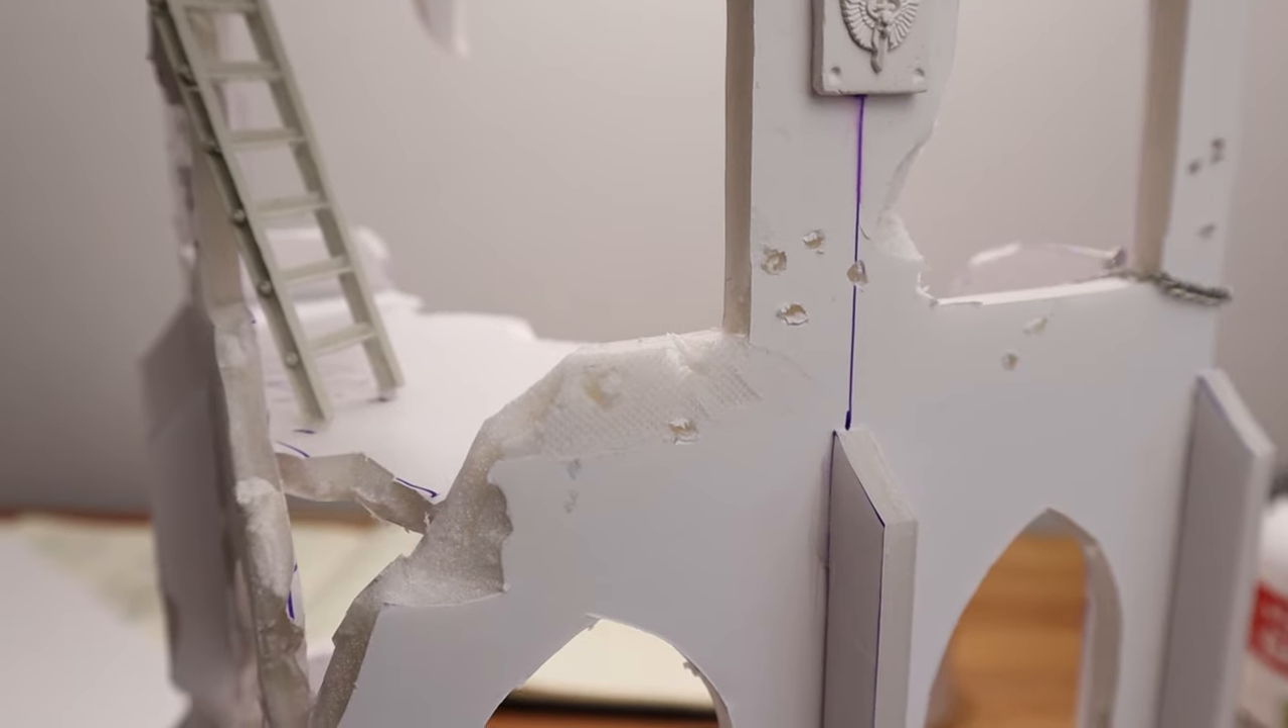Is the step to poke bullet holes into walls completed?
Yes.